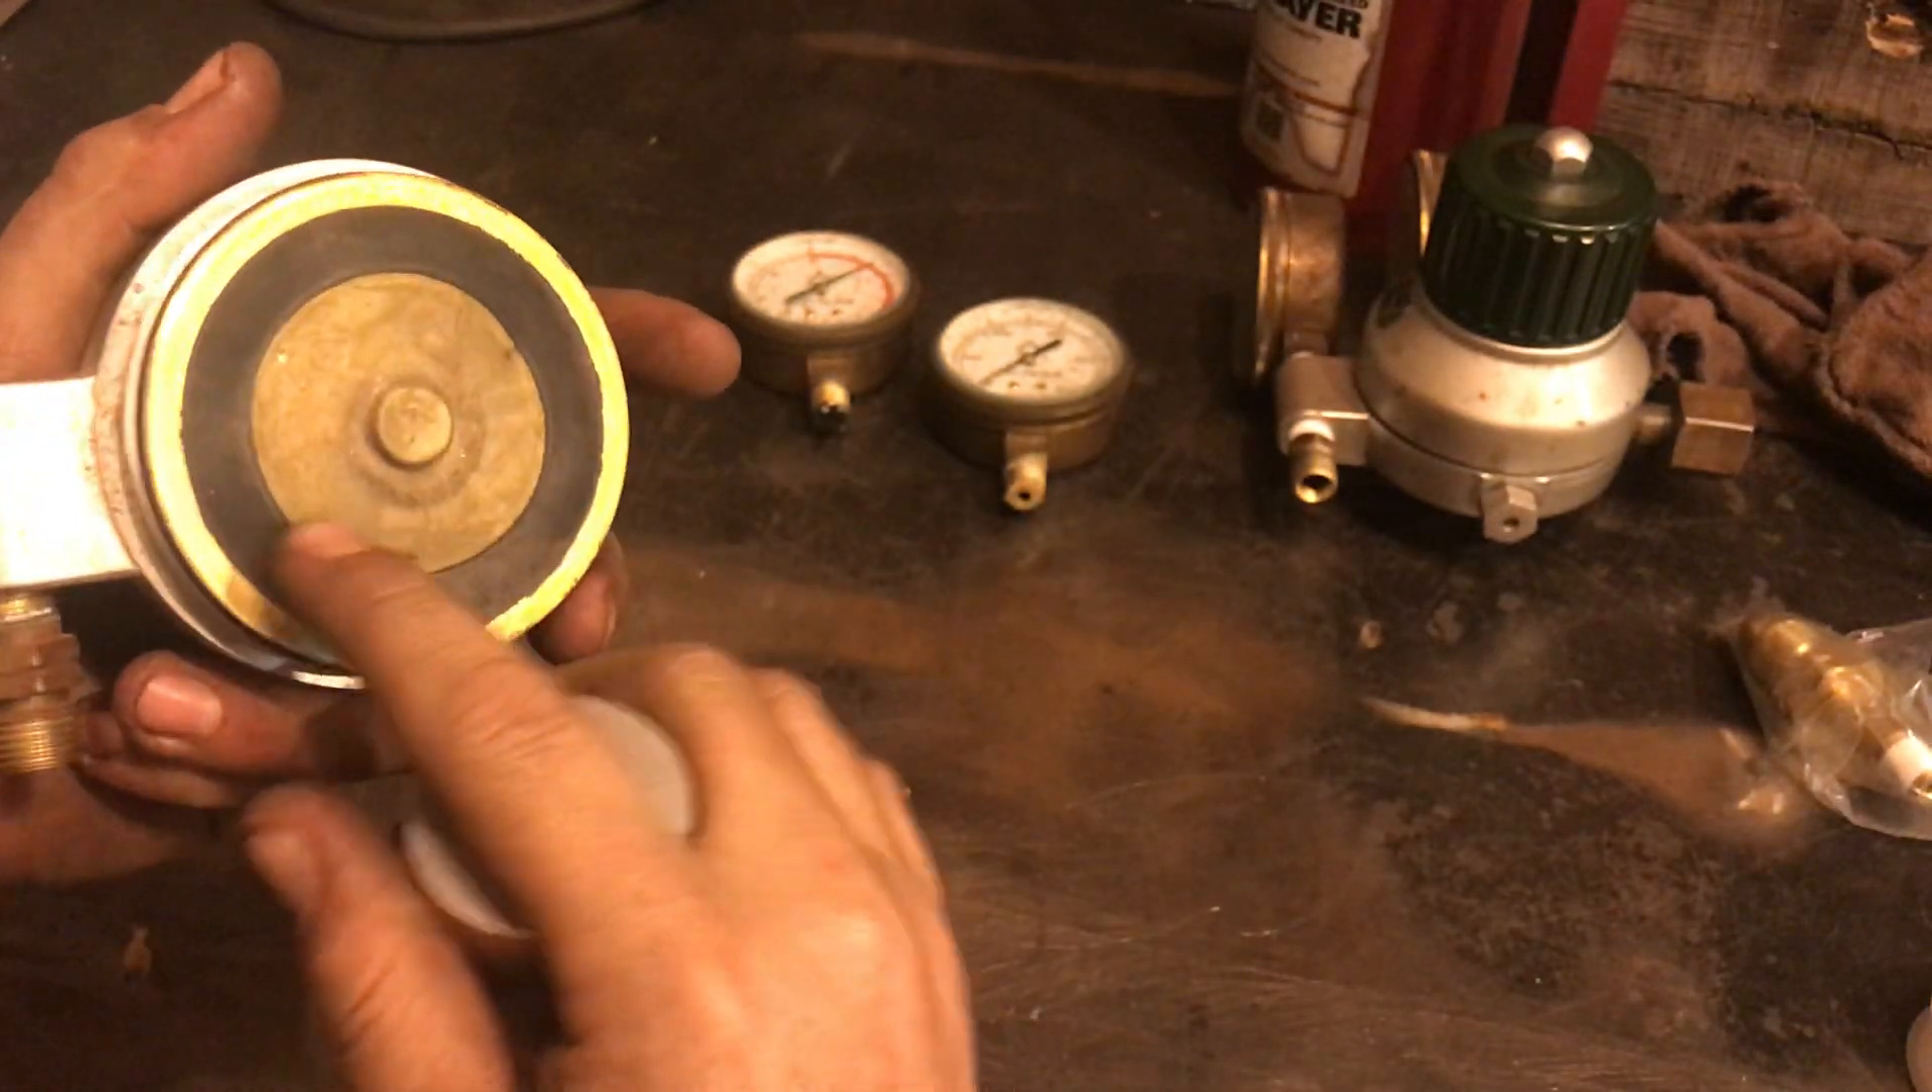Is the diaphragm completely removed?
No.